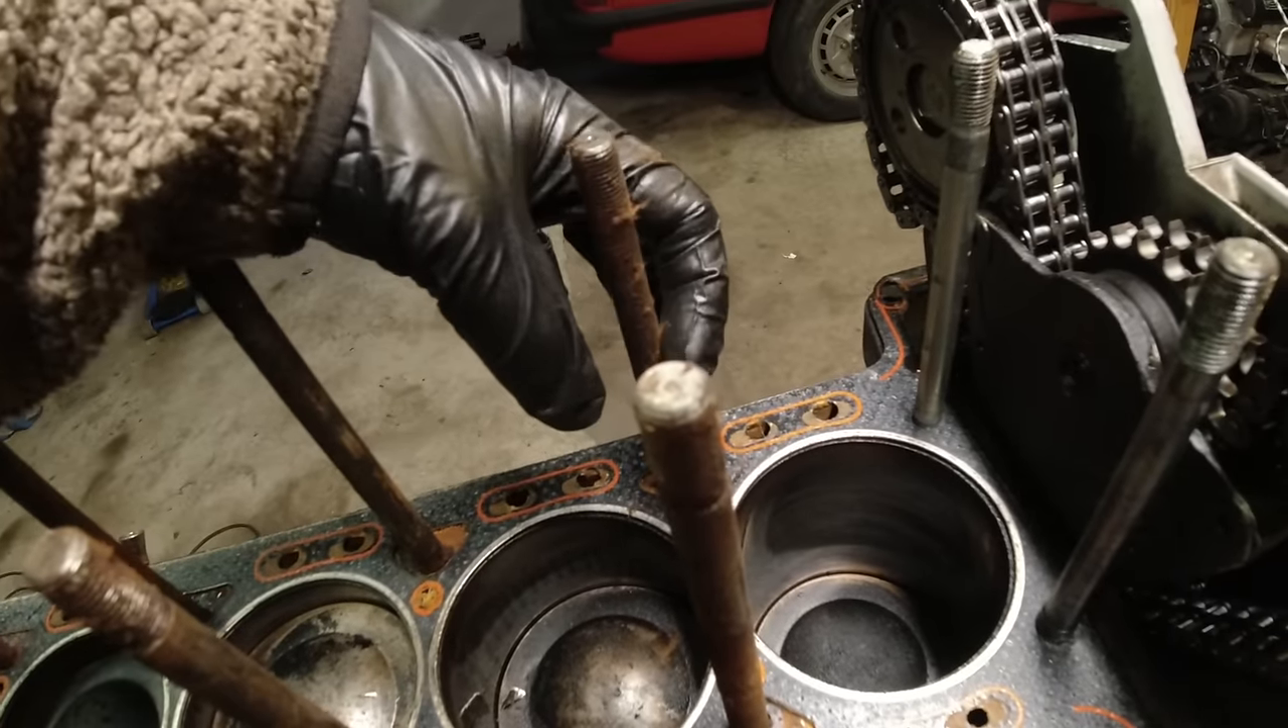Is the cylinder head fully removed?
Yes.